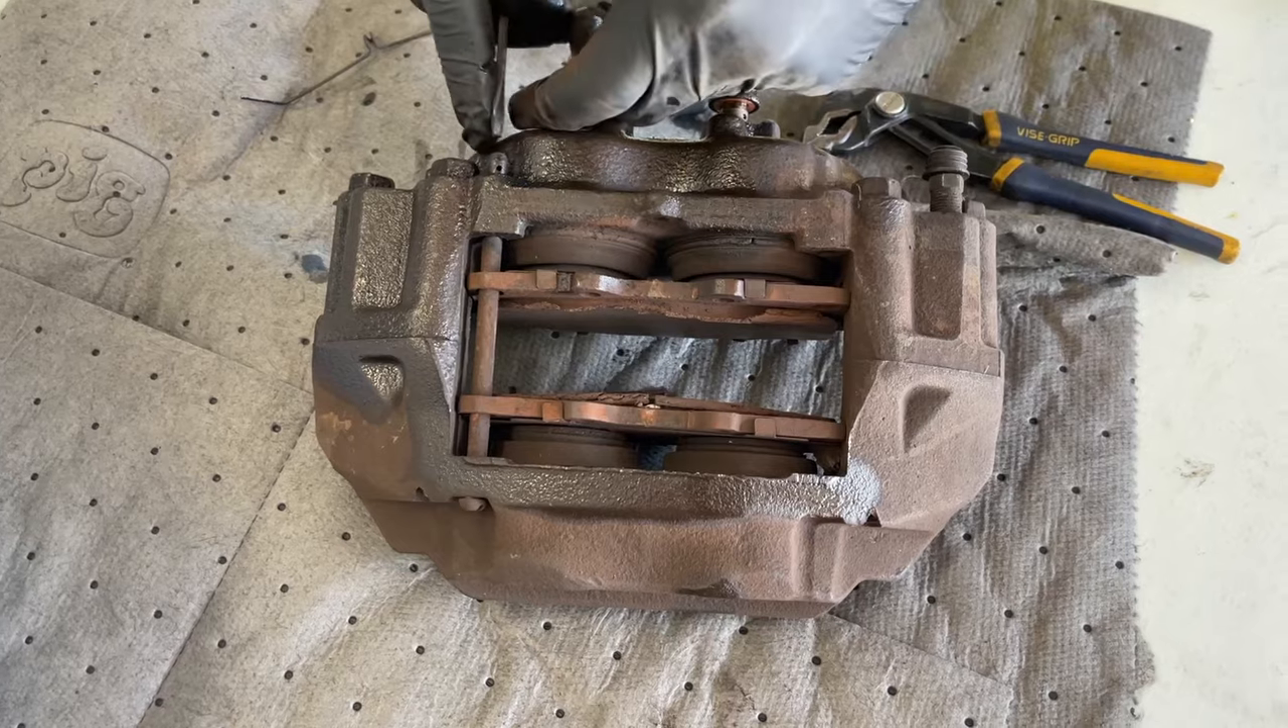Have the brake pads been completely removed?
No.